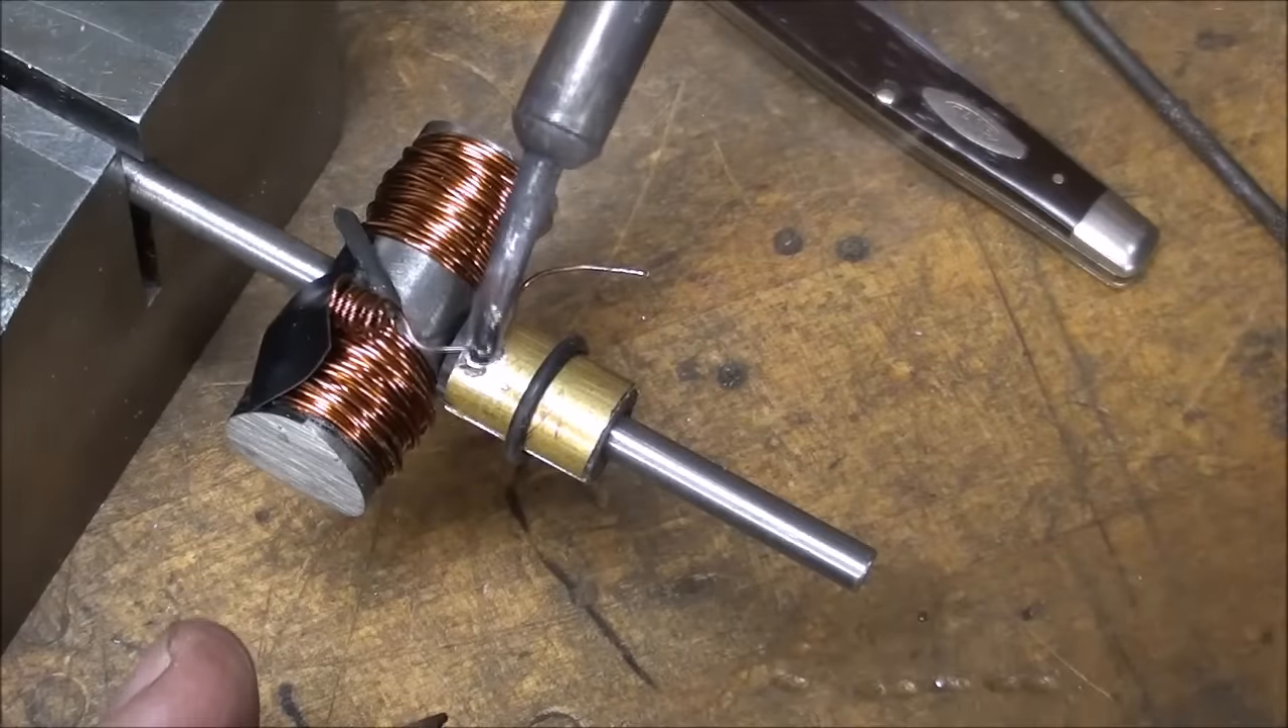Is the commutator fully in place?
Yes.